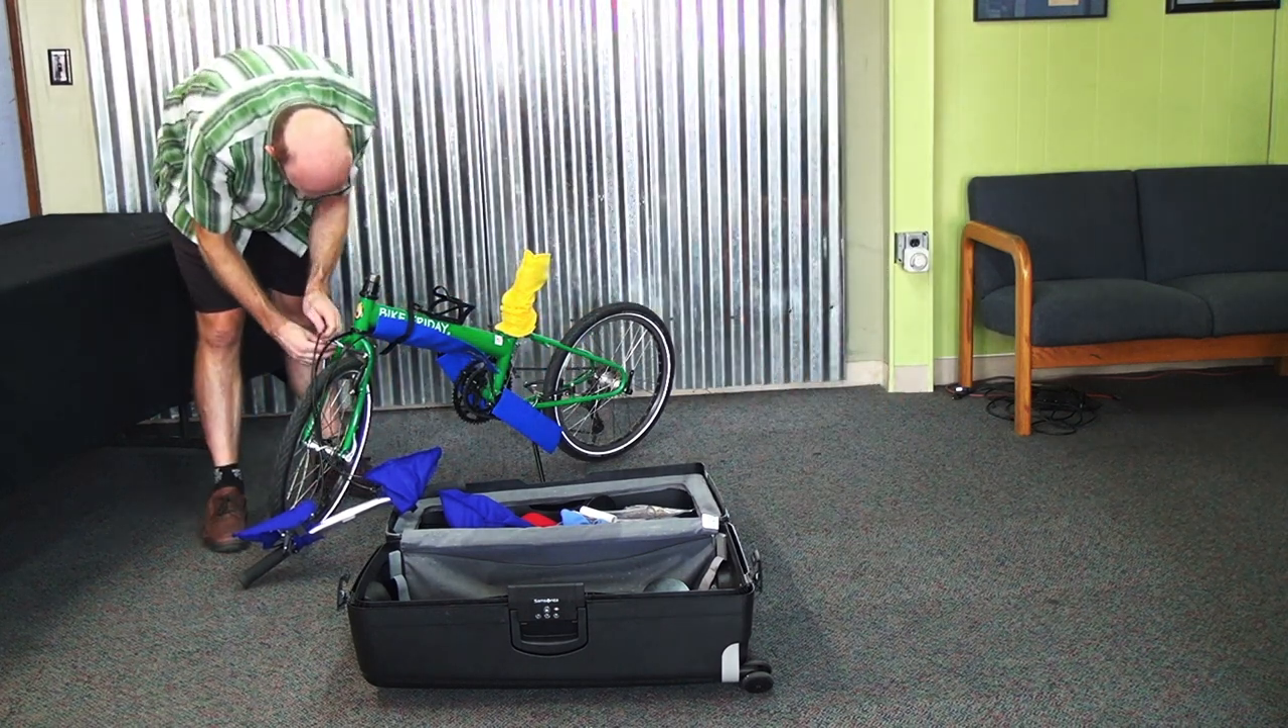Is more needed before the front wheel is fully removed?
Yes.